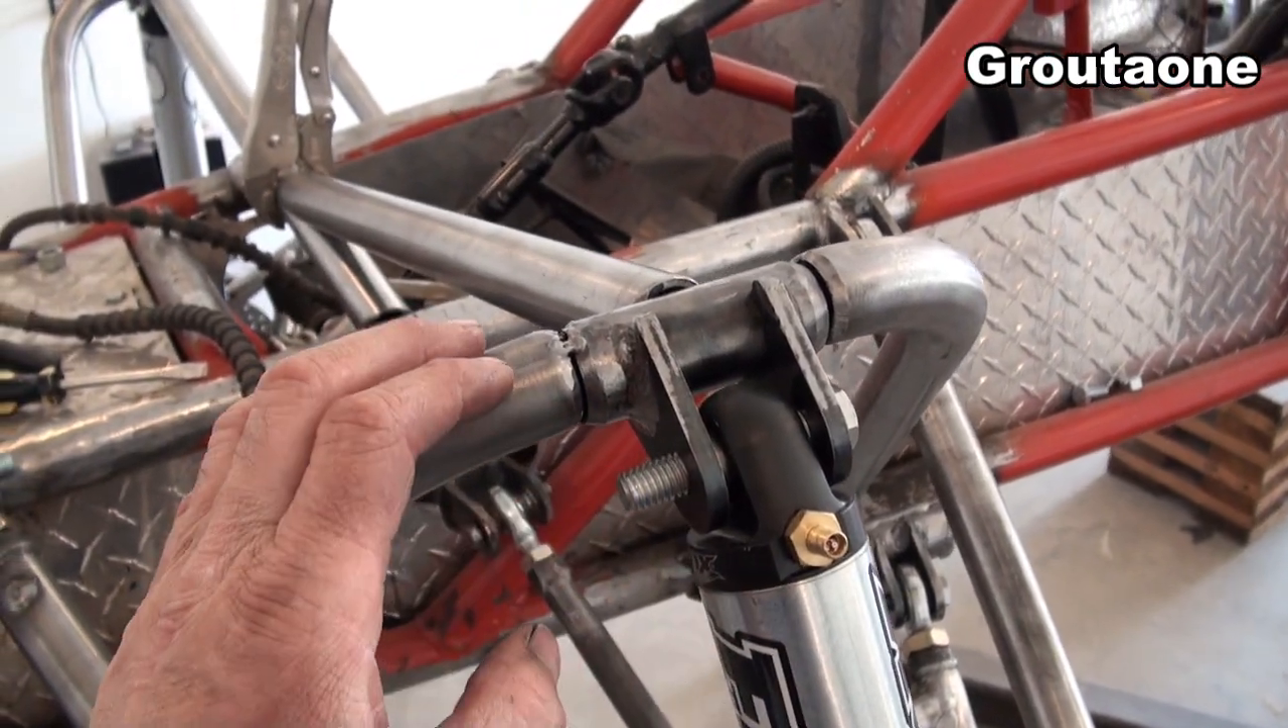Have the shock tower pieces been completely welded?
No.